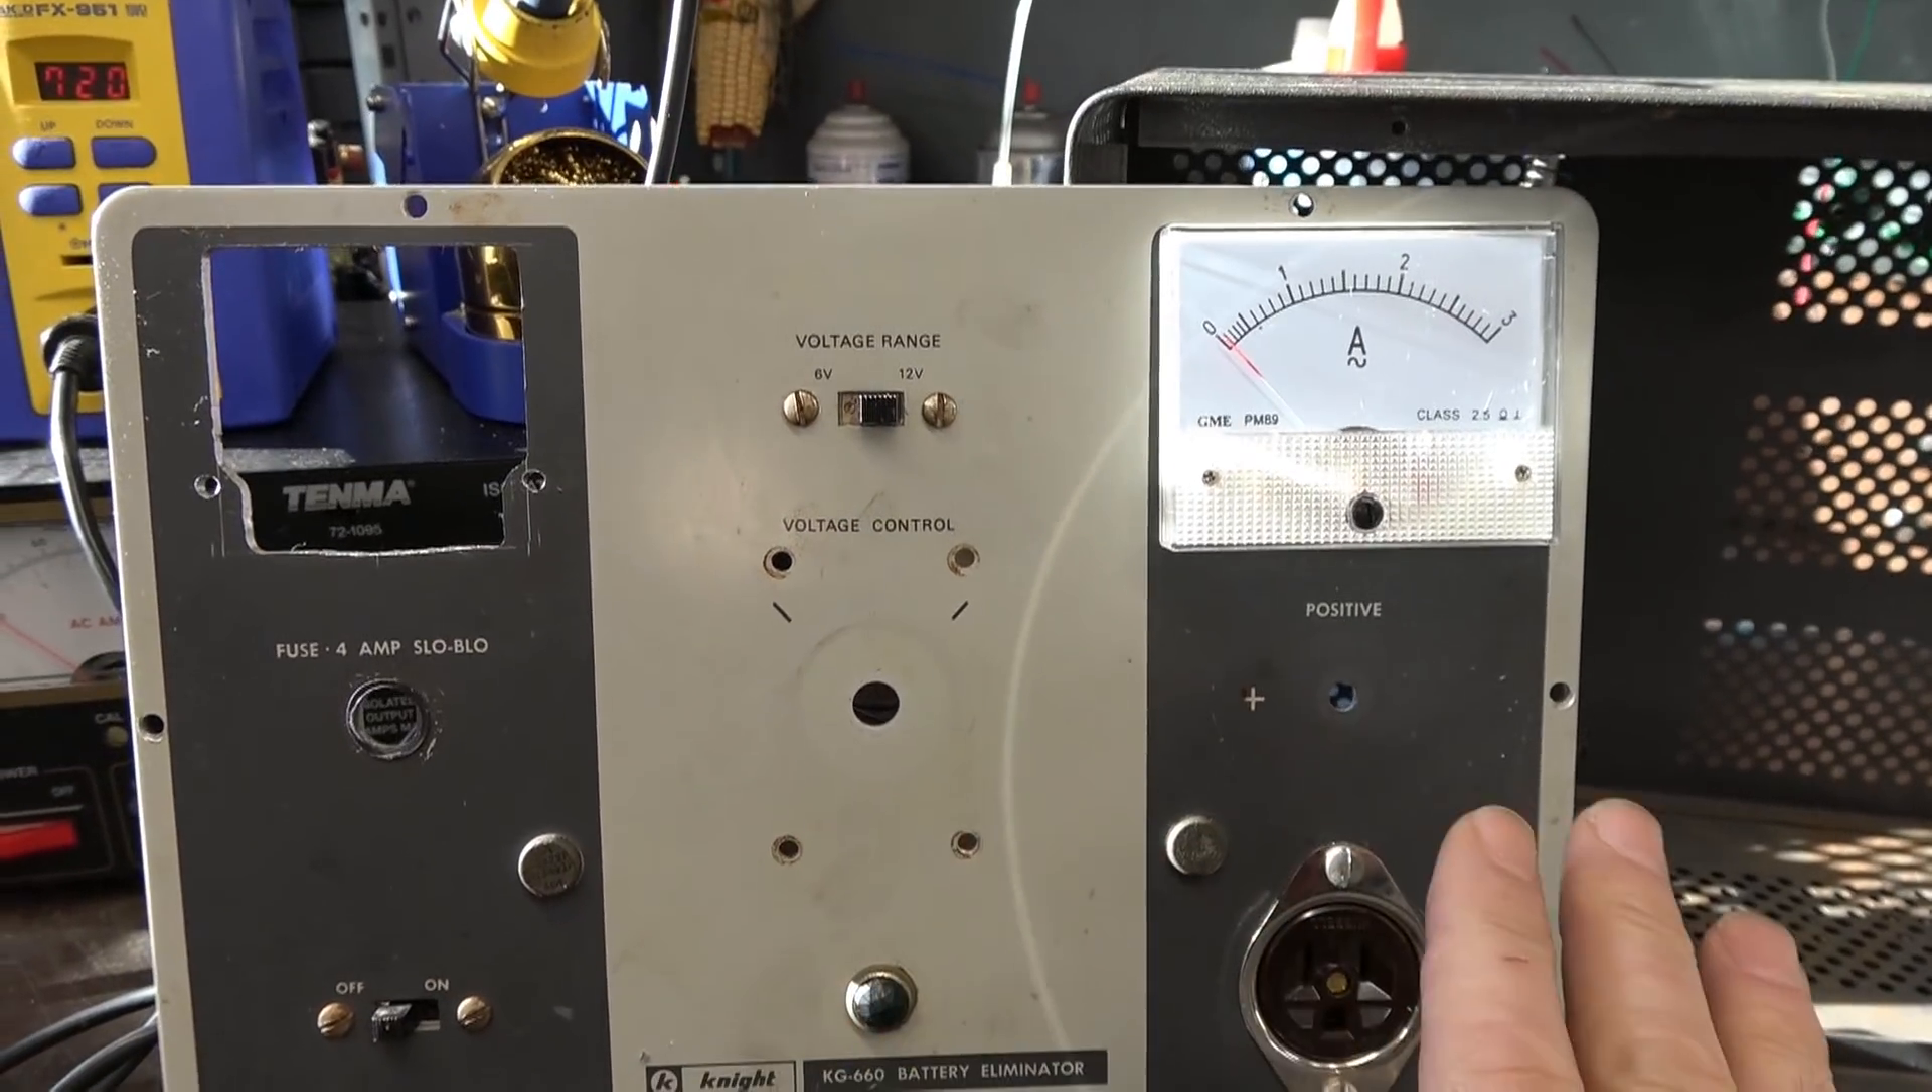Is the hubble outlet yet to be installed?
No.